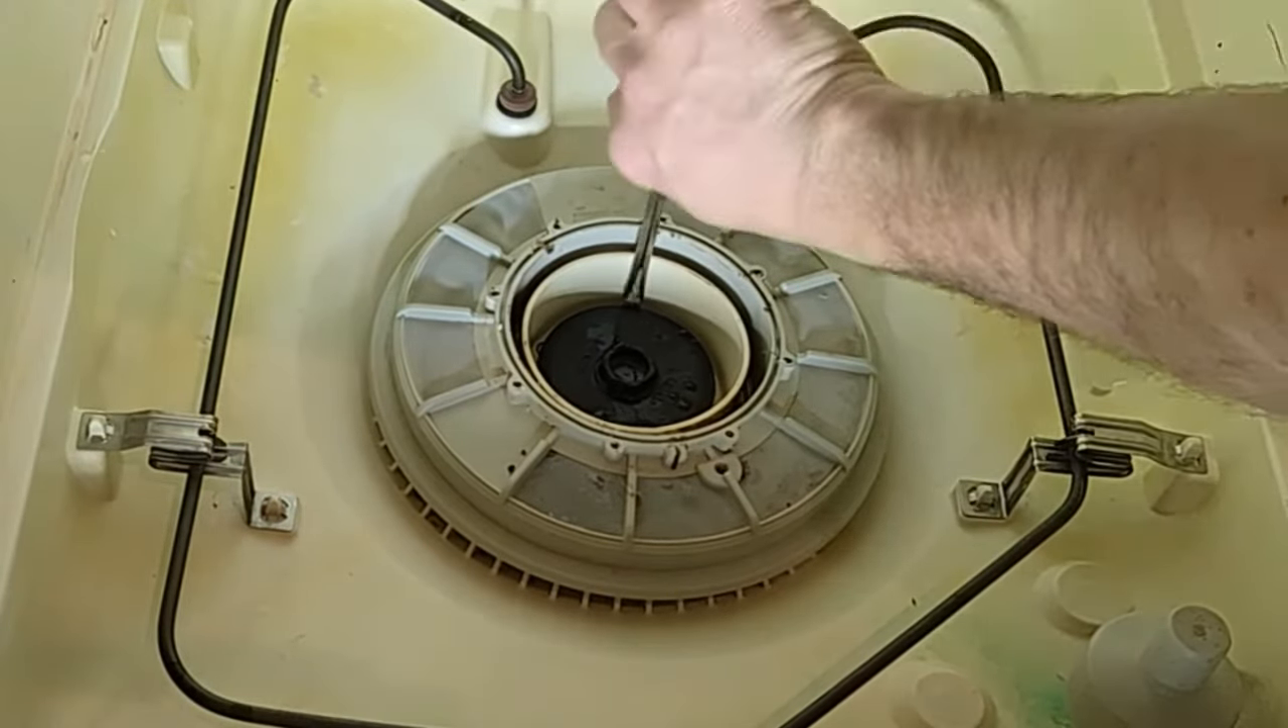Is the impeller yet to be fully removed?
Yes.